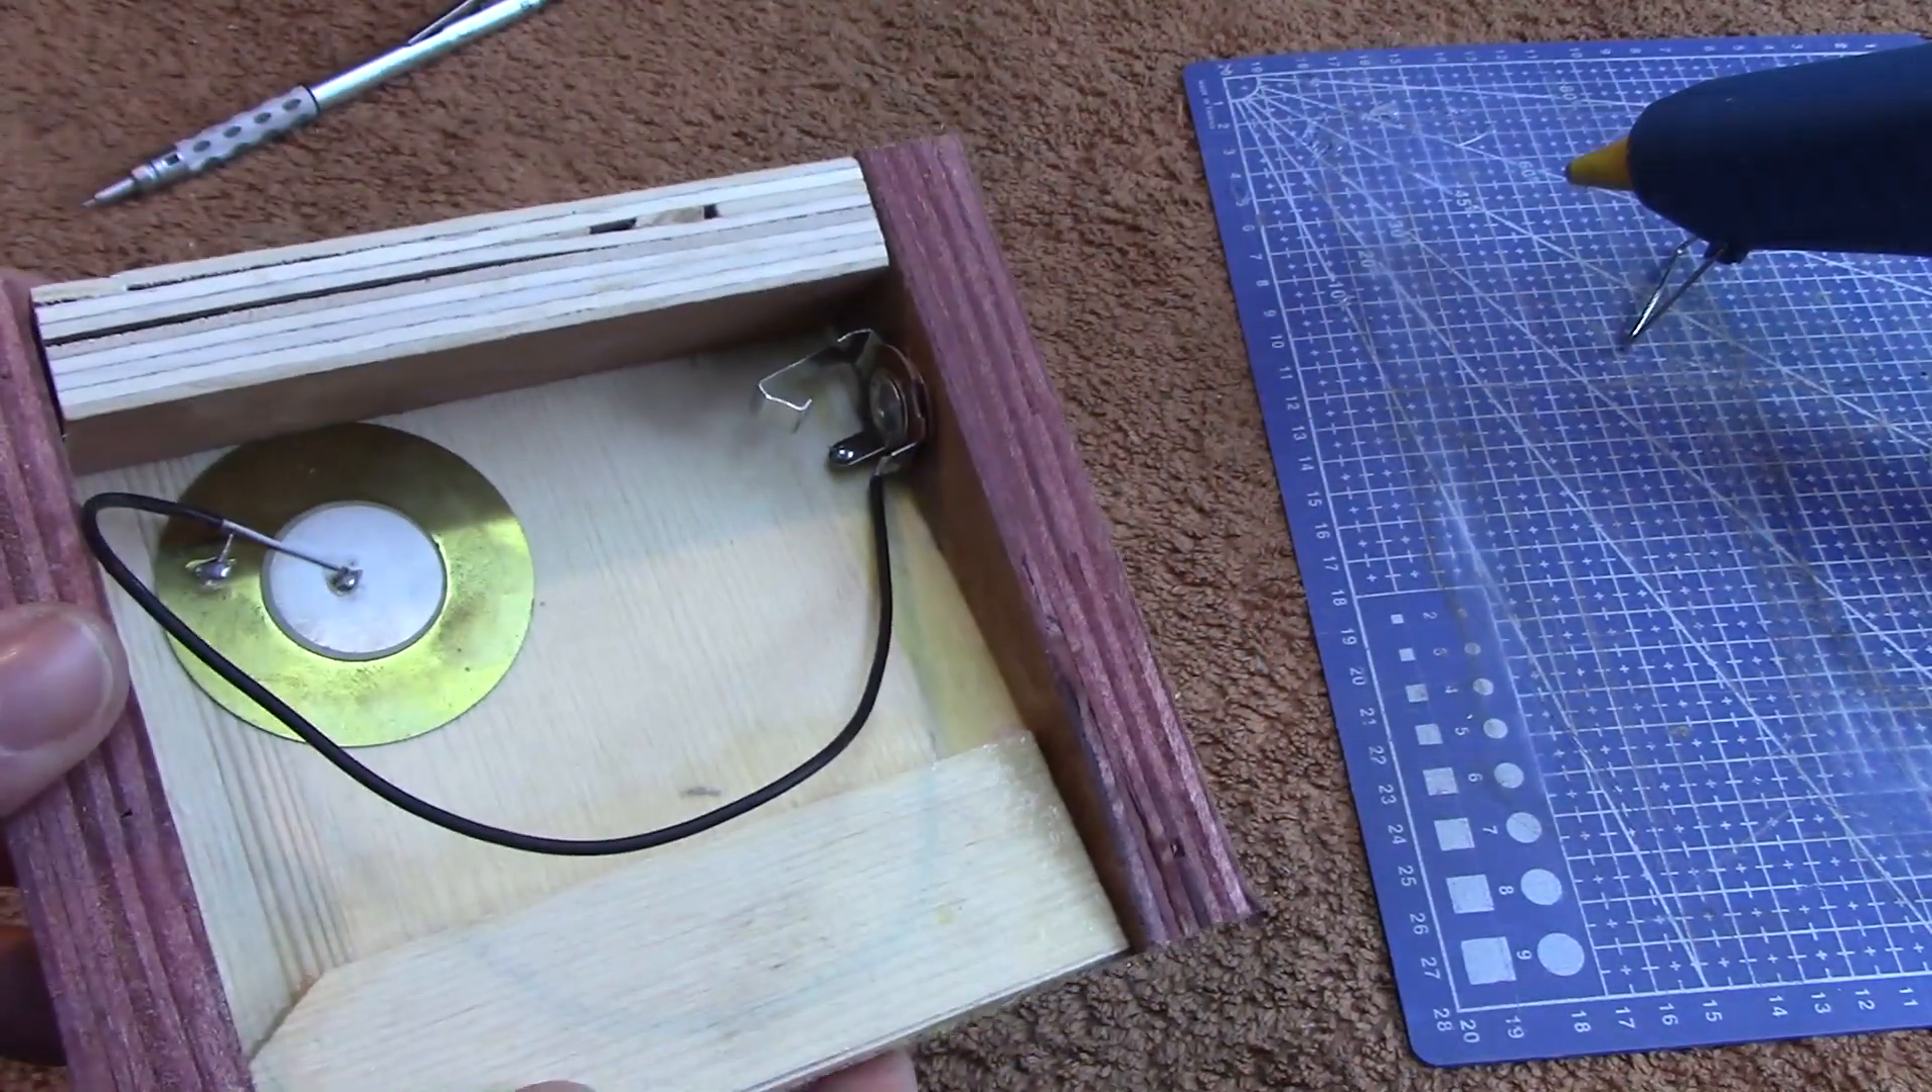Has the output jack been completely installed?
Yes.